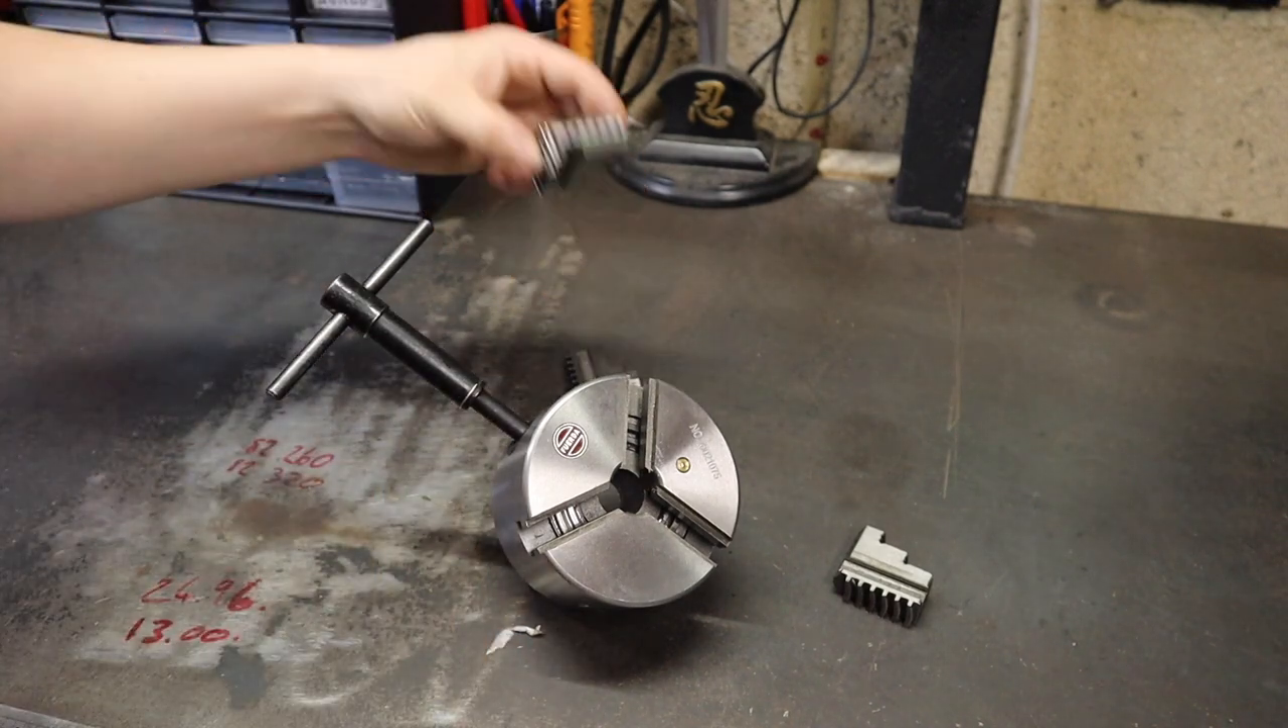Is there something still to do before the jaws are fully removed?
No.